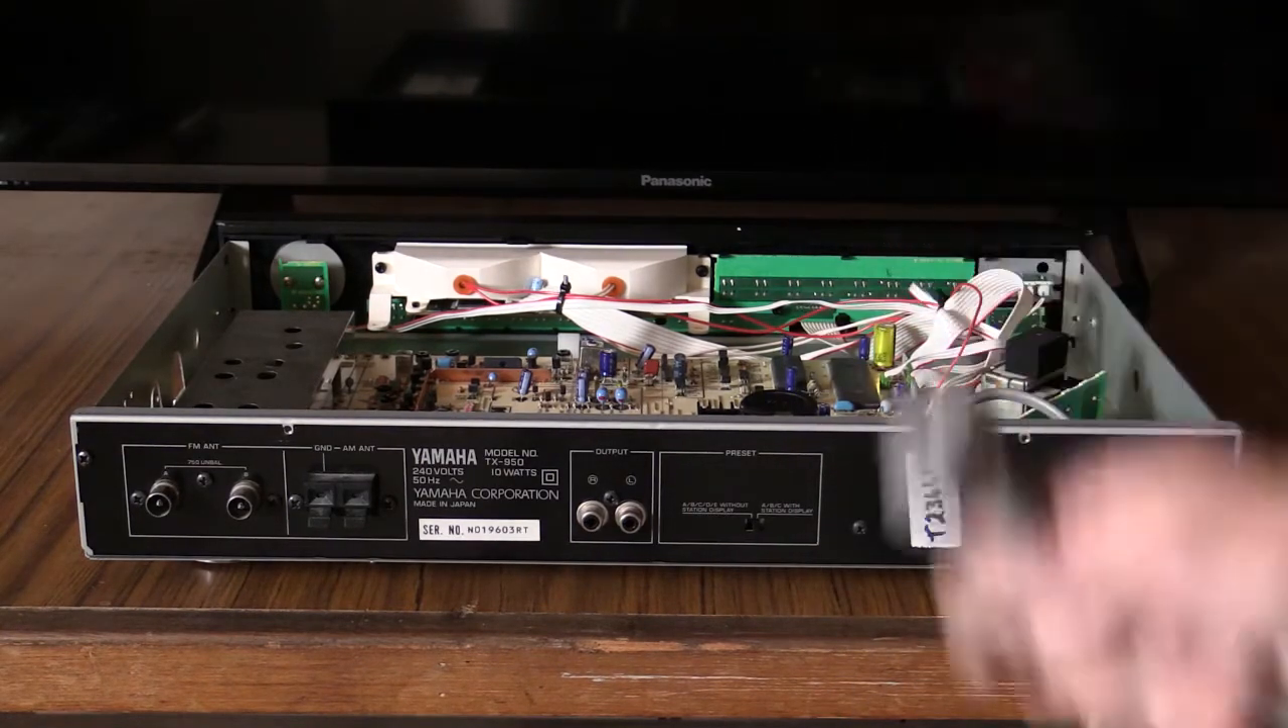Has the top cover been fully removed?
Yes.